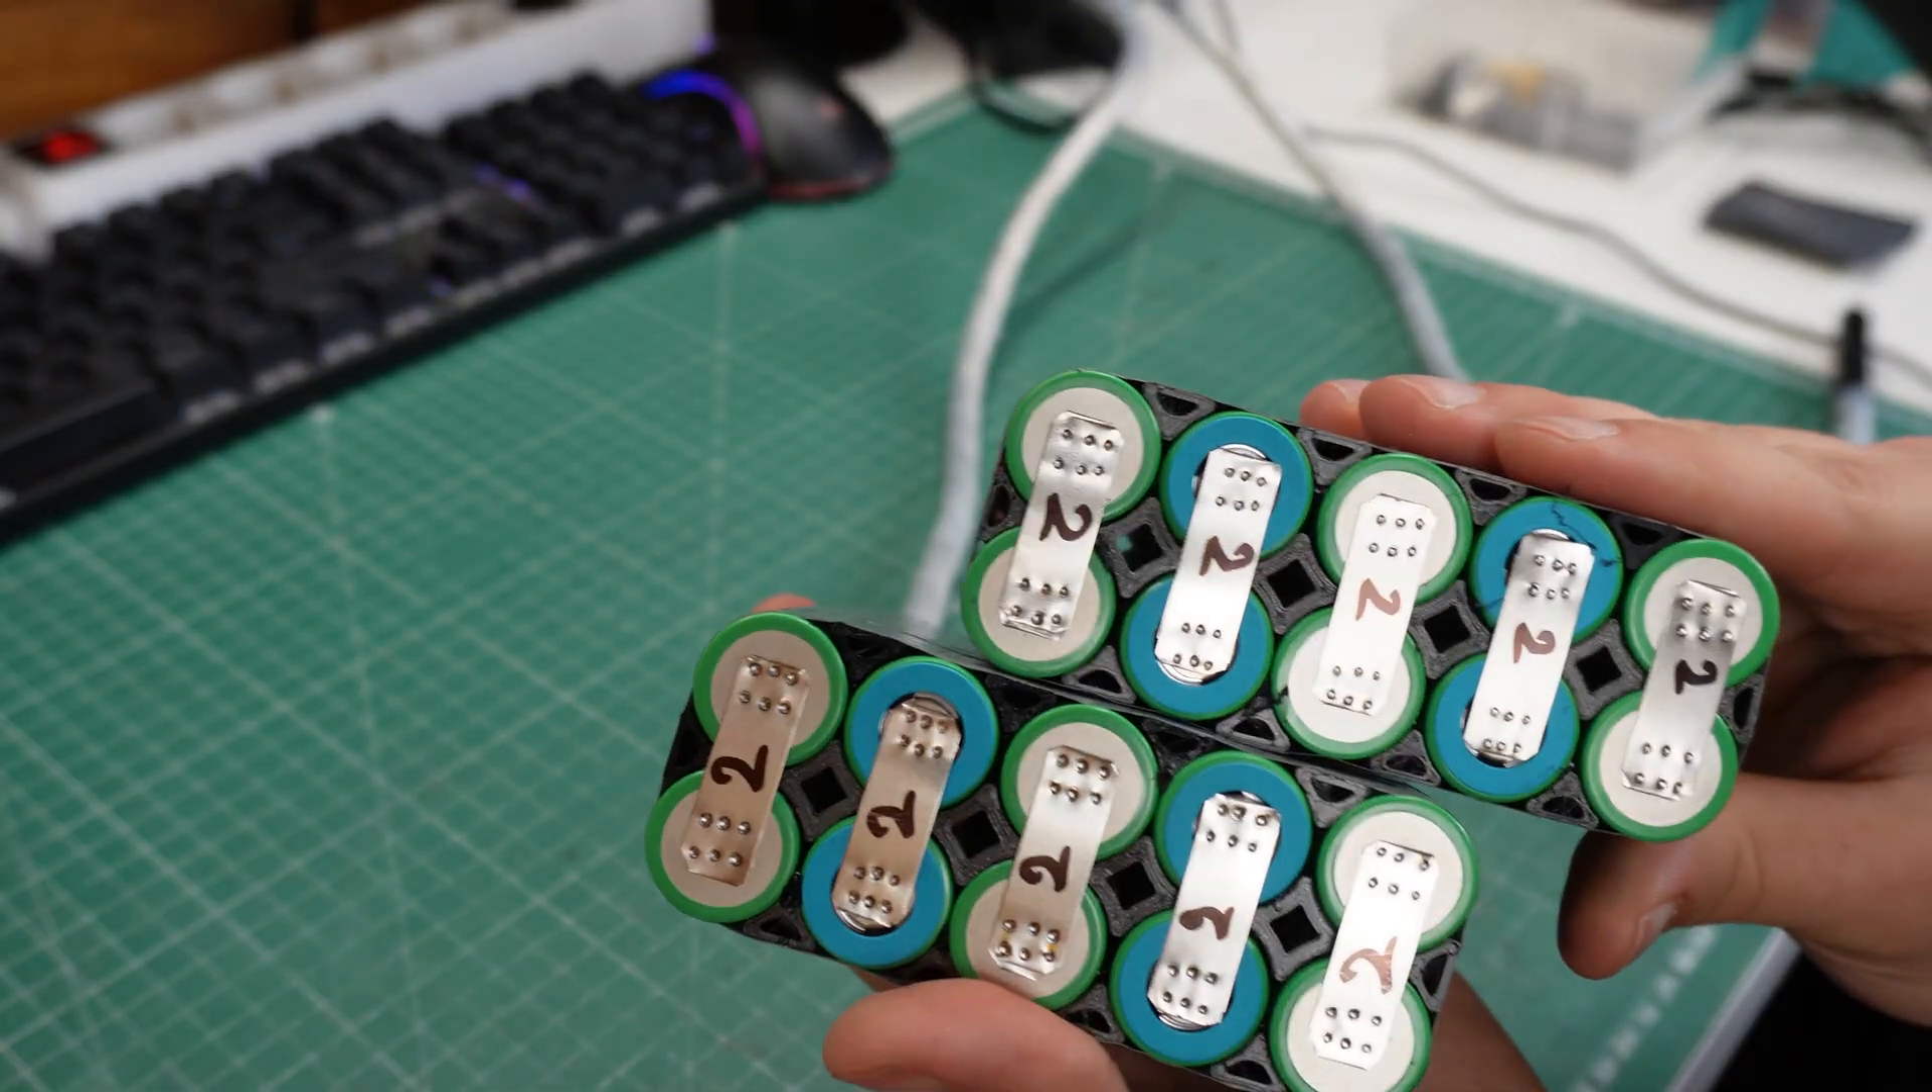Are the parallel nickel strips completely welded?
Yes.